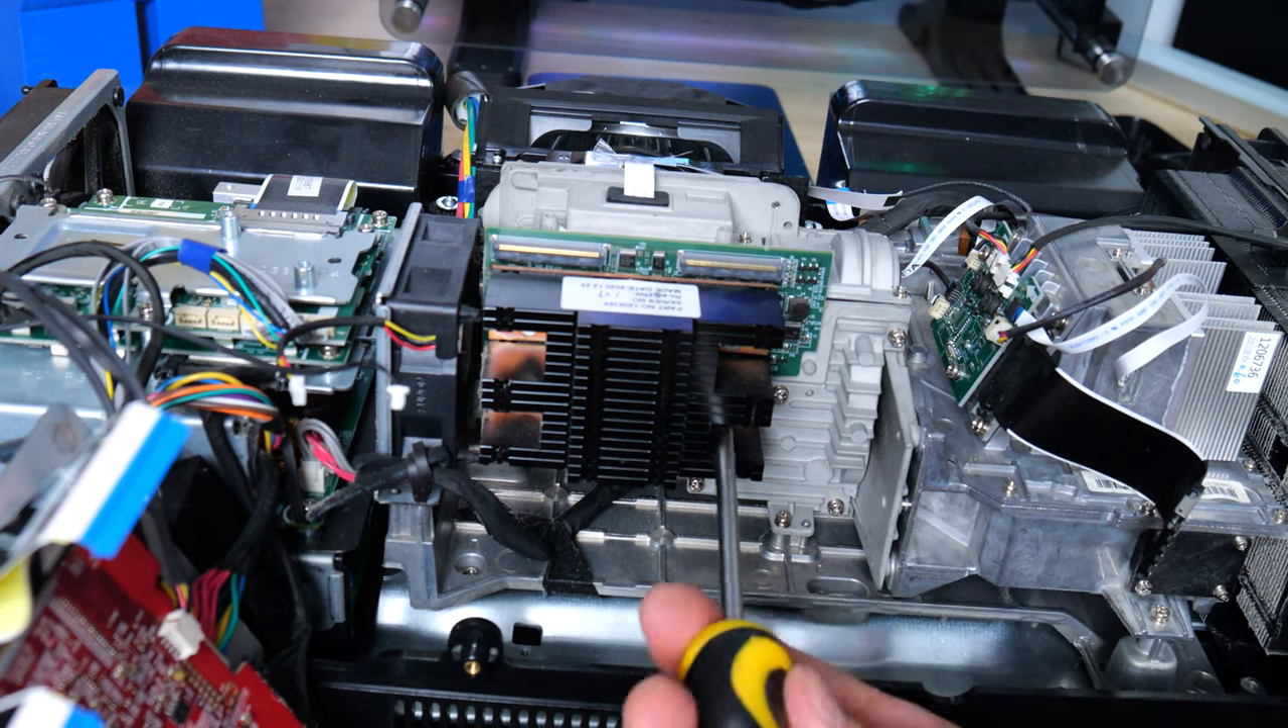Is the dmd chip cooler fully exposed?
Yes.